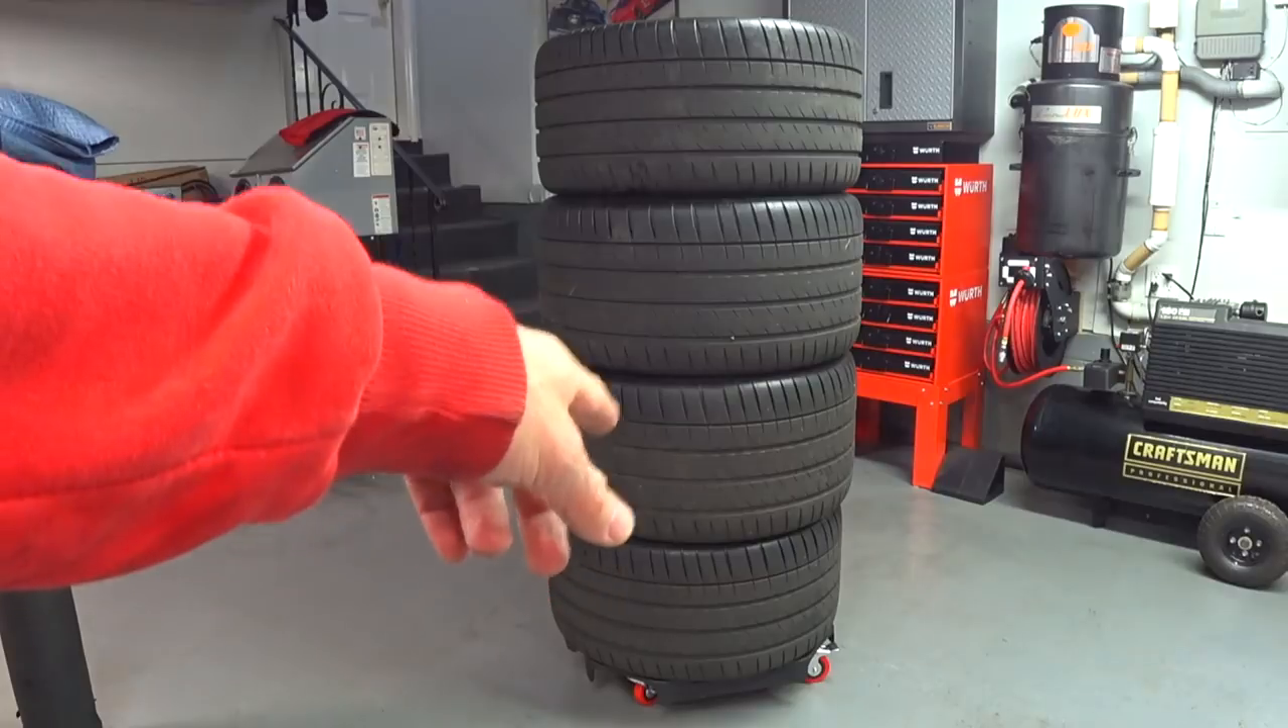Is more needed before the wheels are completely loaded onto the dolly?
No.